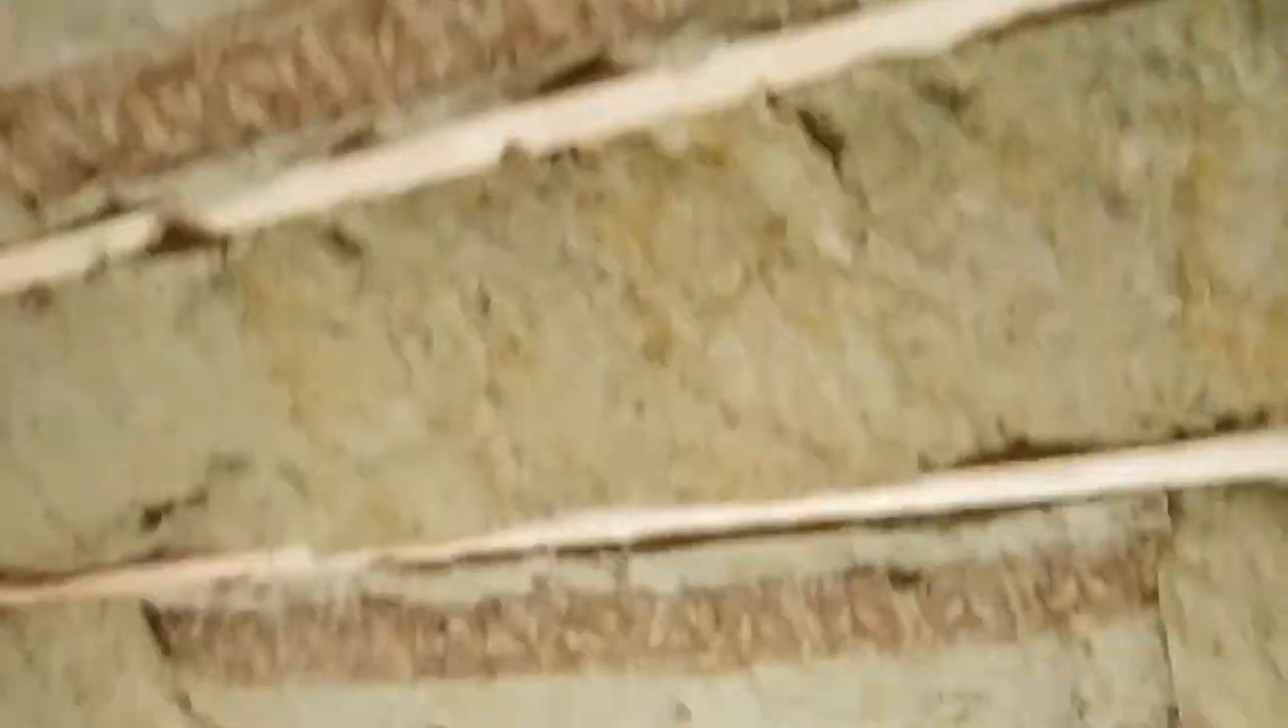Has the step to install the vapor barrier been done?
No.